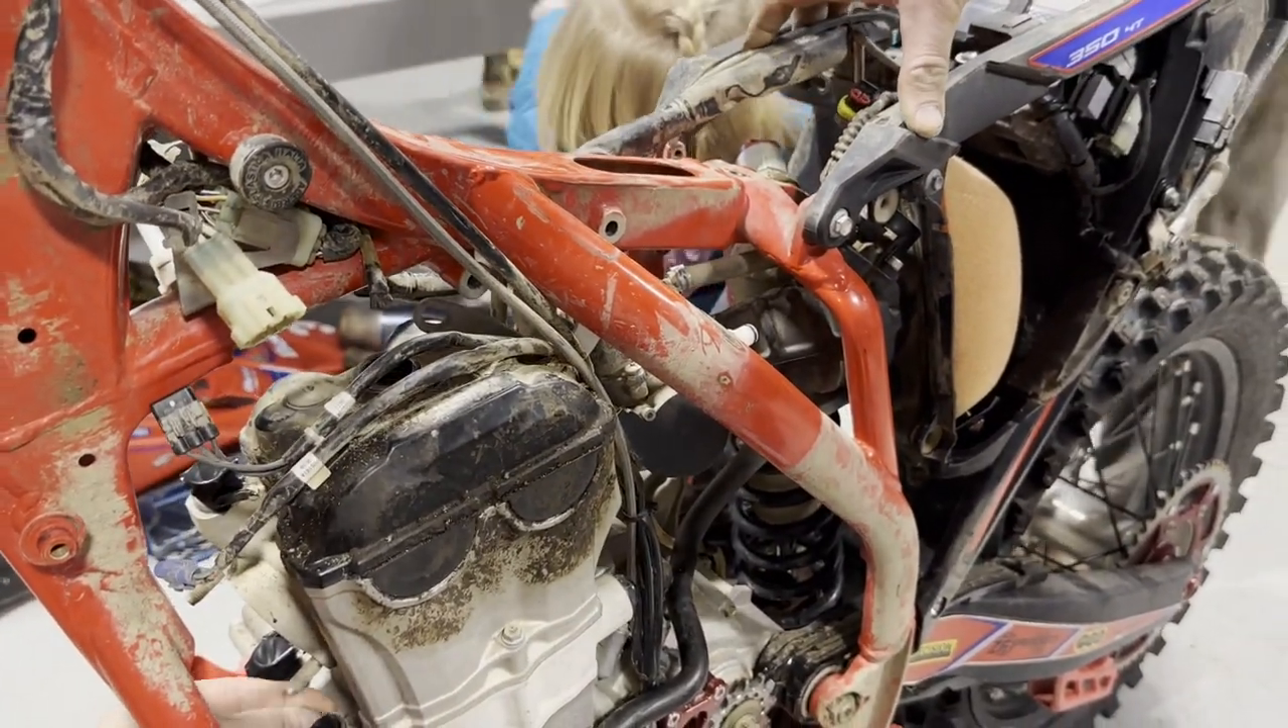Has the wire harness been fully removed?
No.